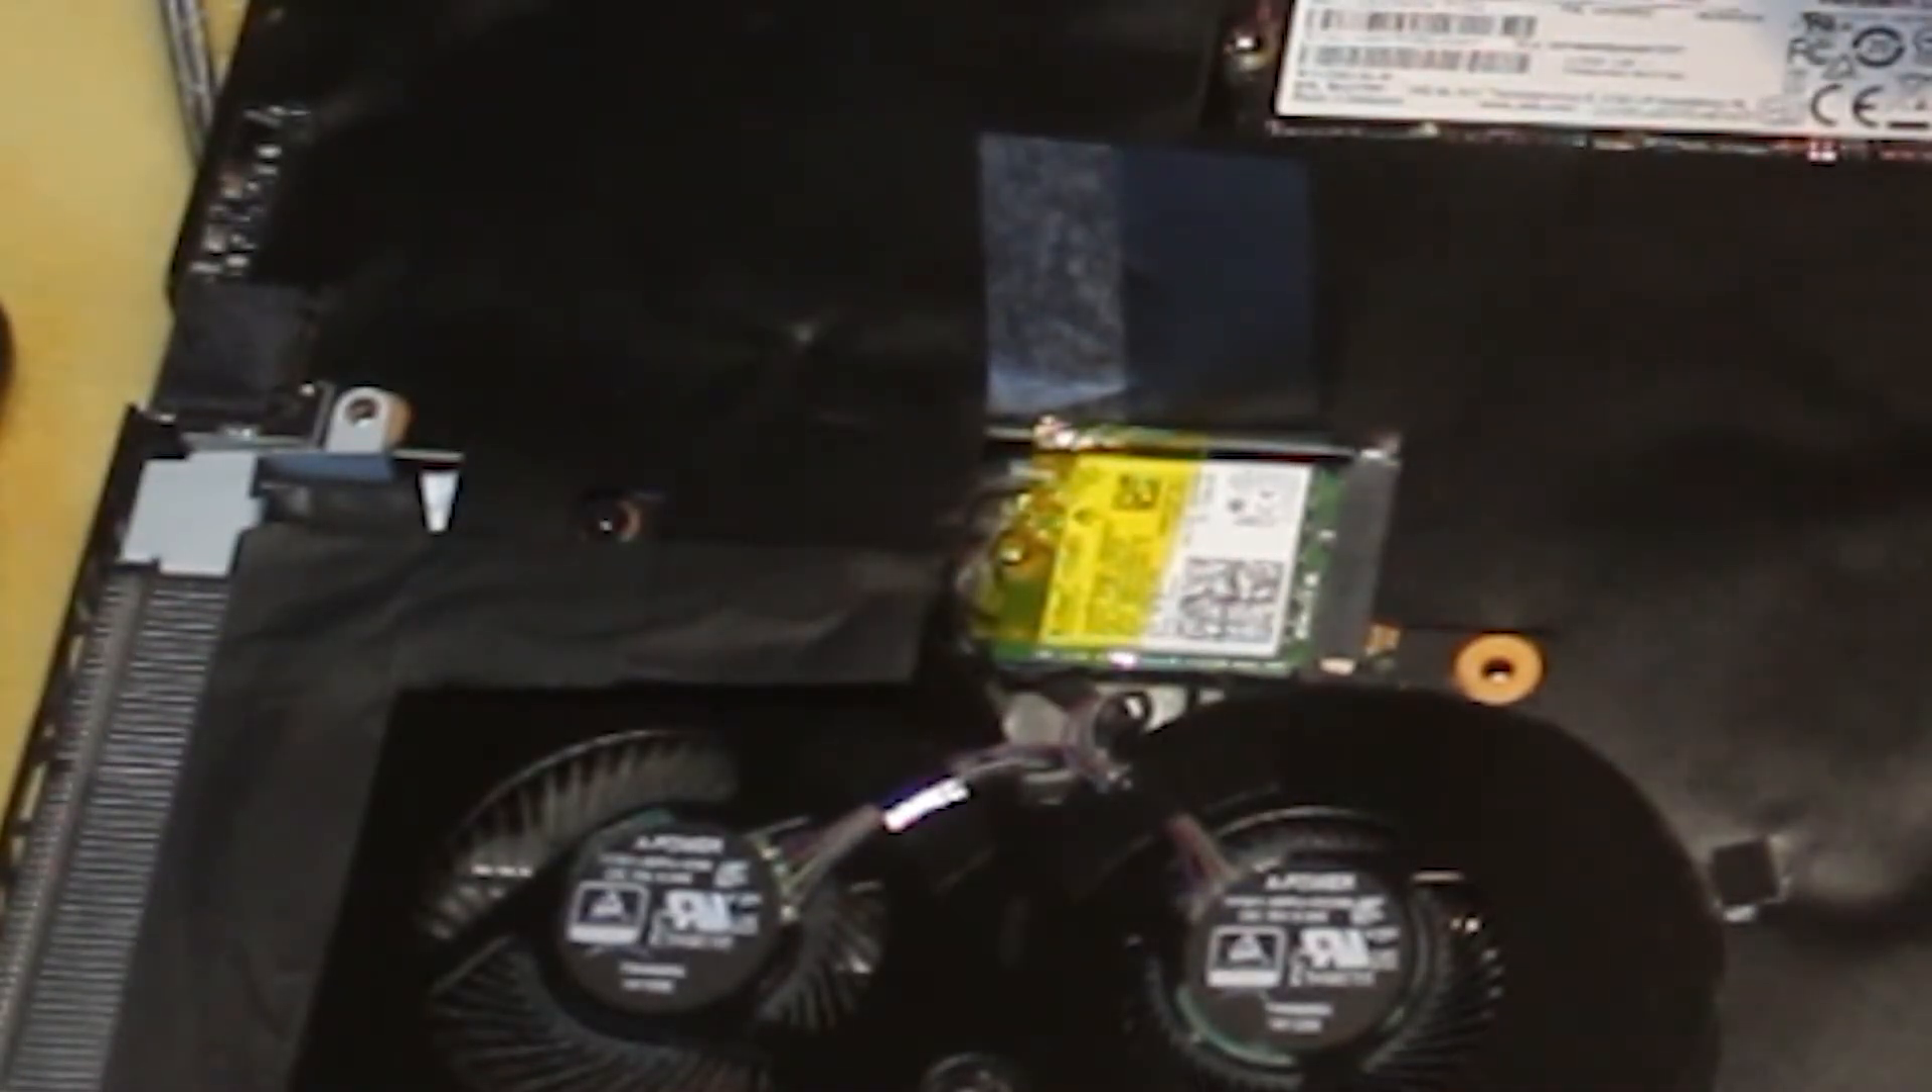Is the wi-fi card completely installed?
Yes.